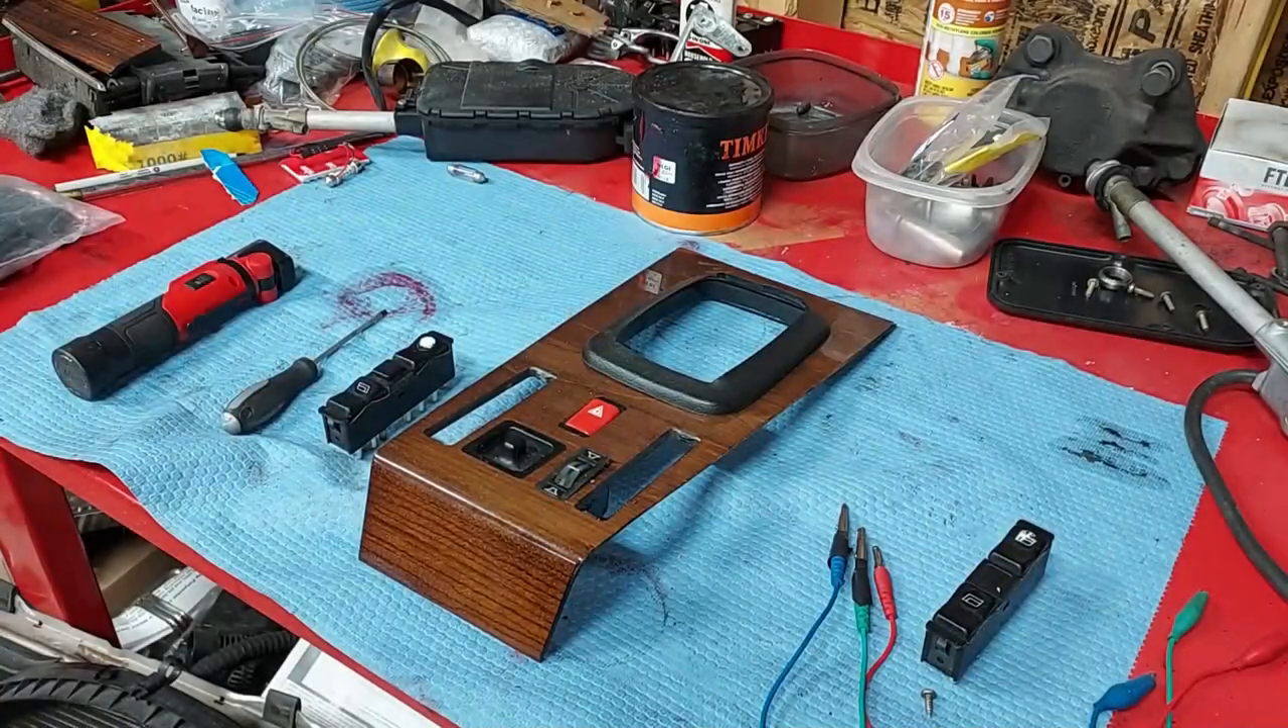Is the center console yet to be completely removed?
No.